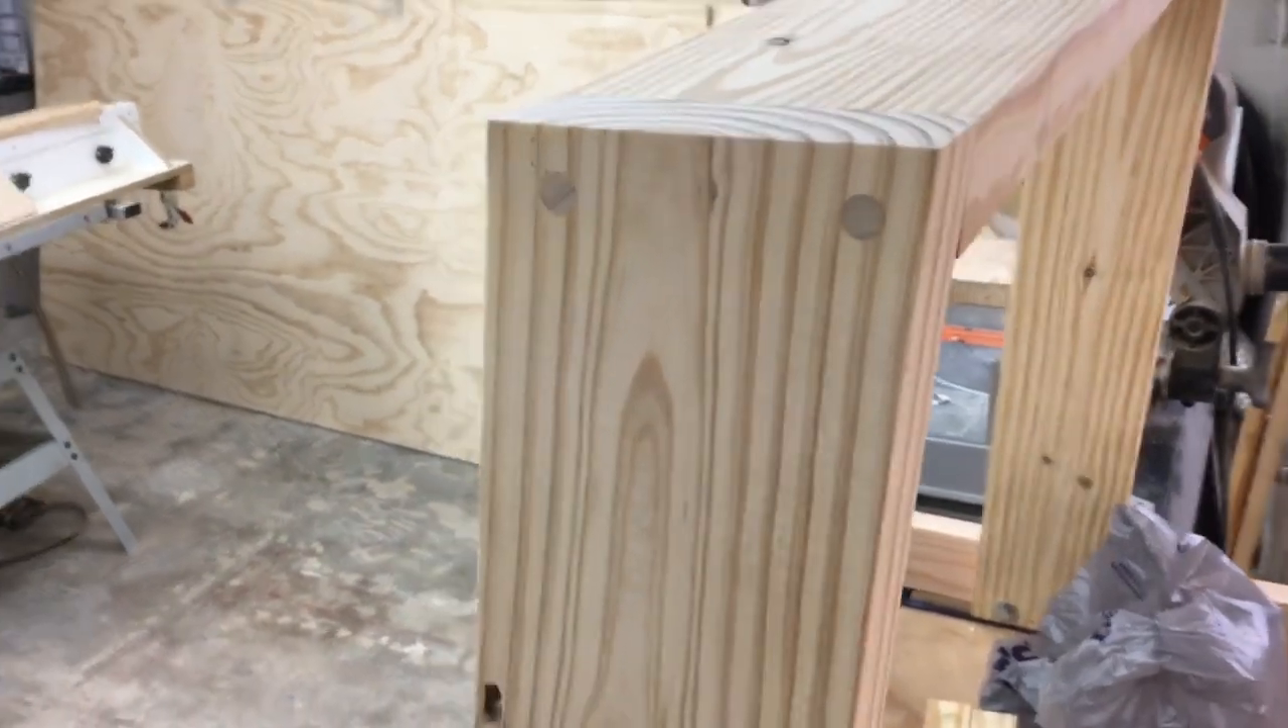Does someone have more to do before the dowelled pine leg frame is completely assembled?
No.